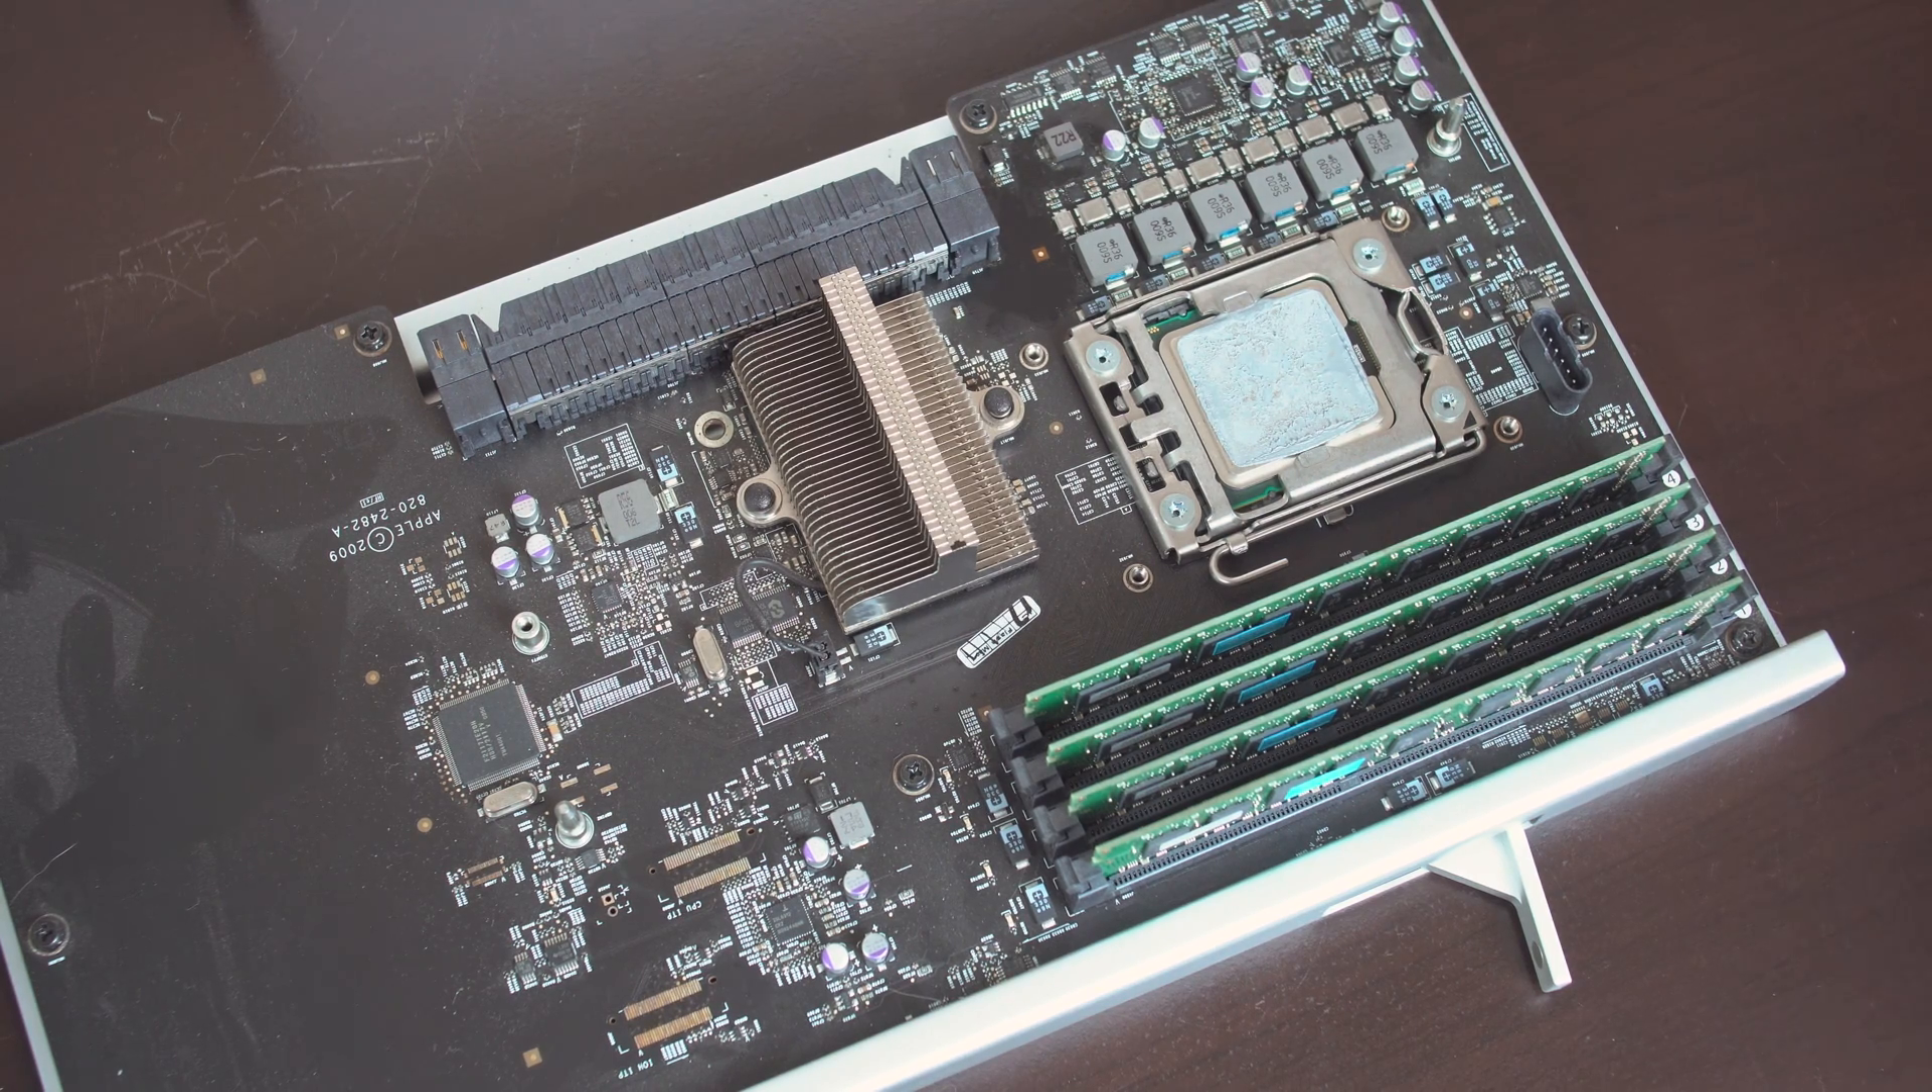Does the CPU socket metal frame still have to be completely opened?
Yes.